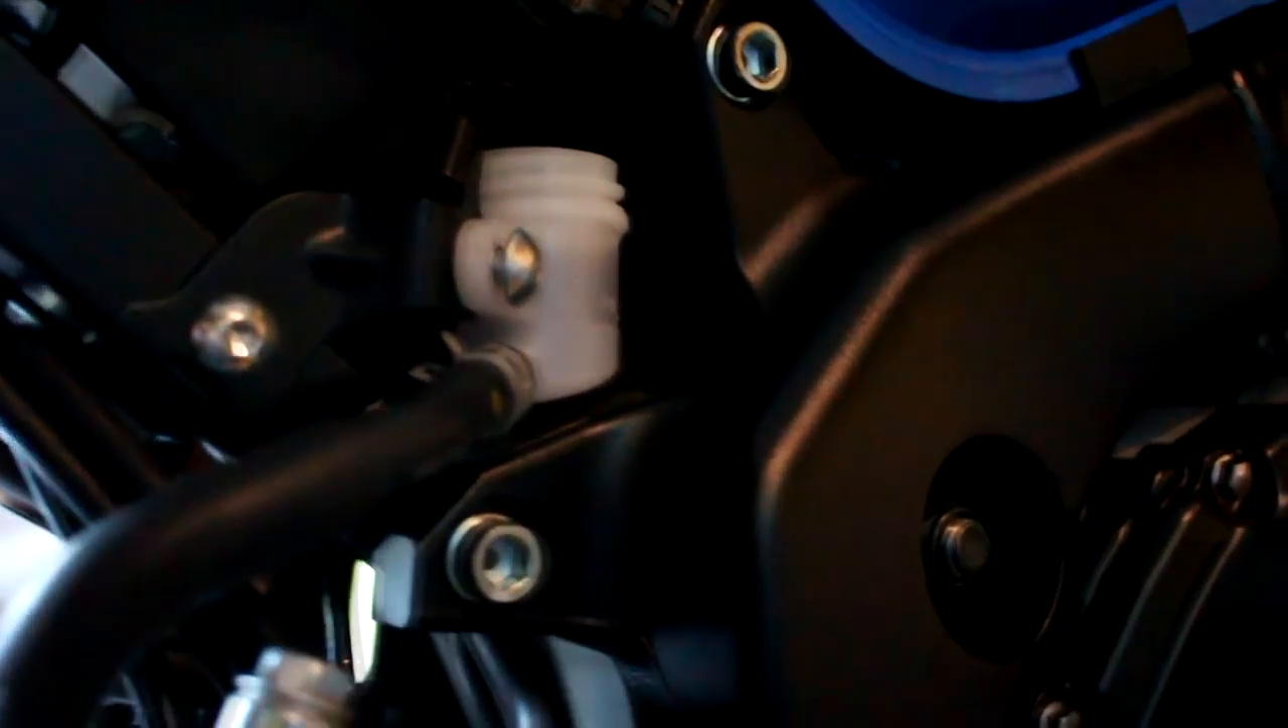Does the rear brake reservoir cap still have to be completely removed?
No.